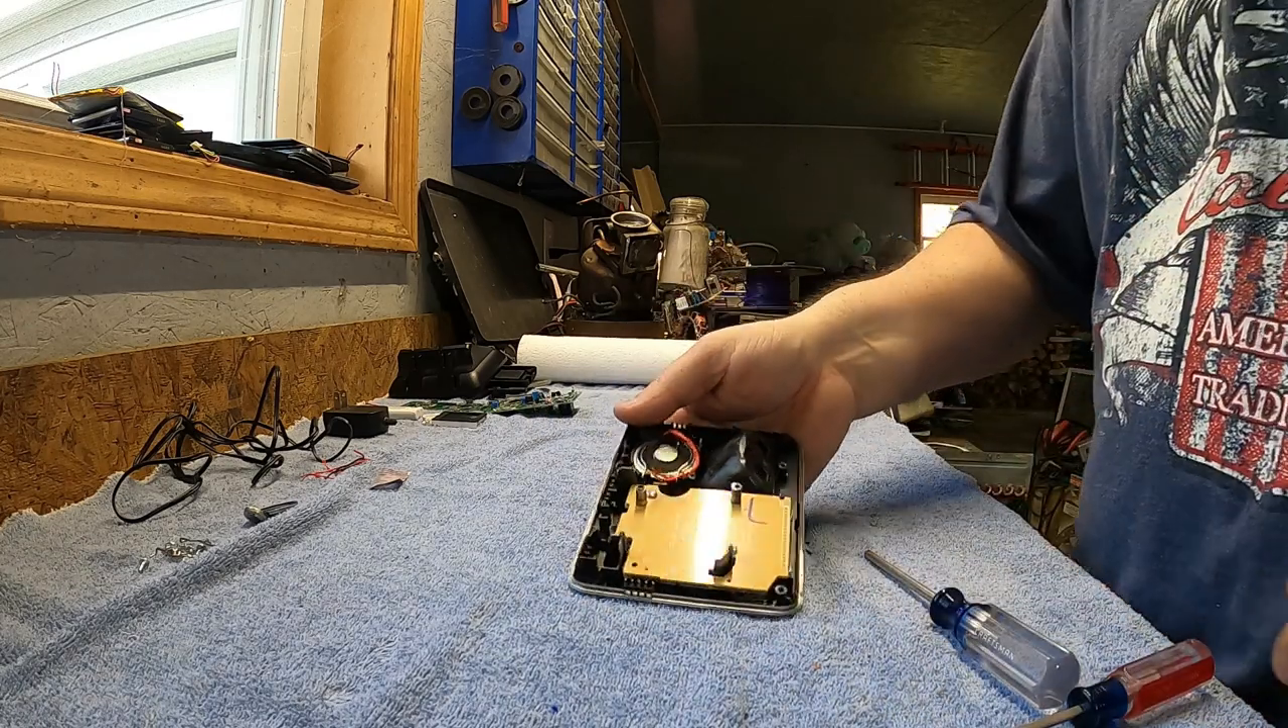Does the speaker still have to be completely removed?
Yes.